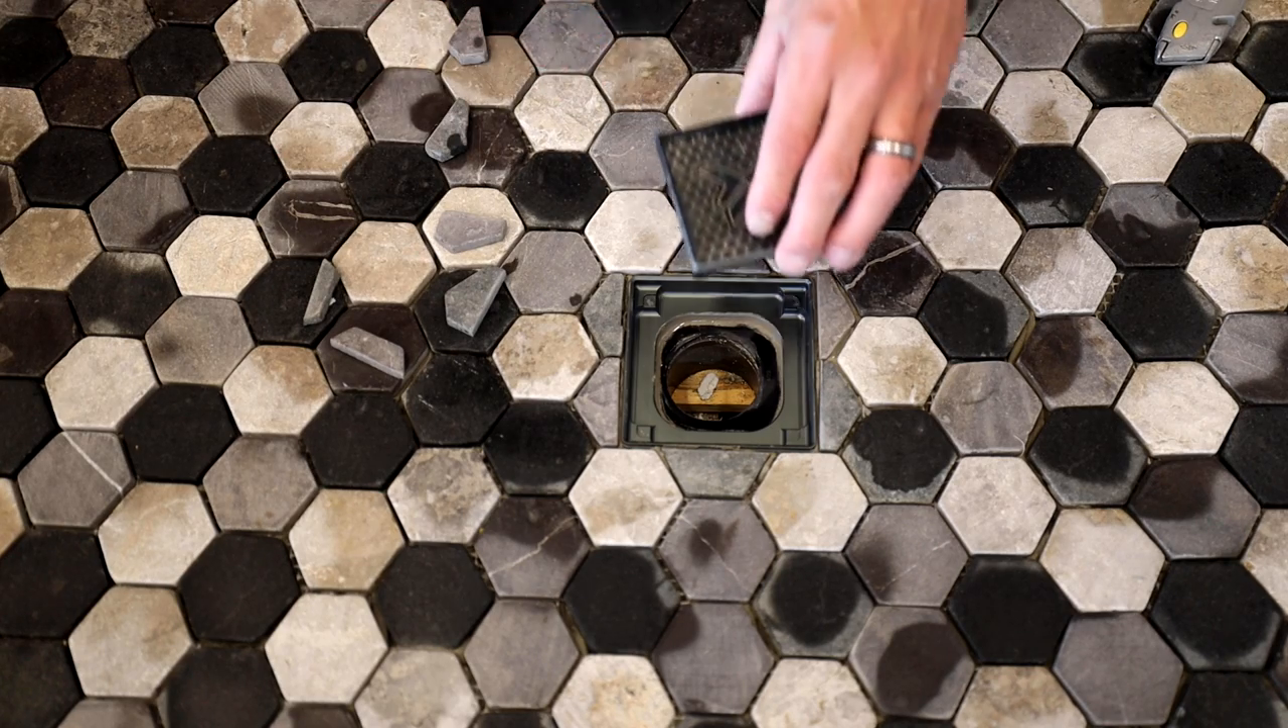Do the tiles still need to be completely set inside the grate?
Yes.